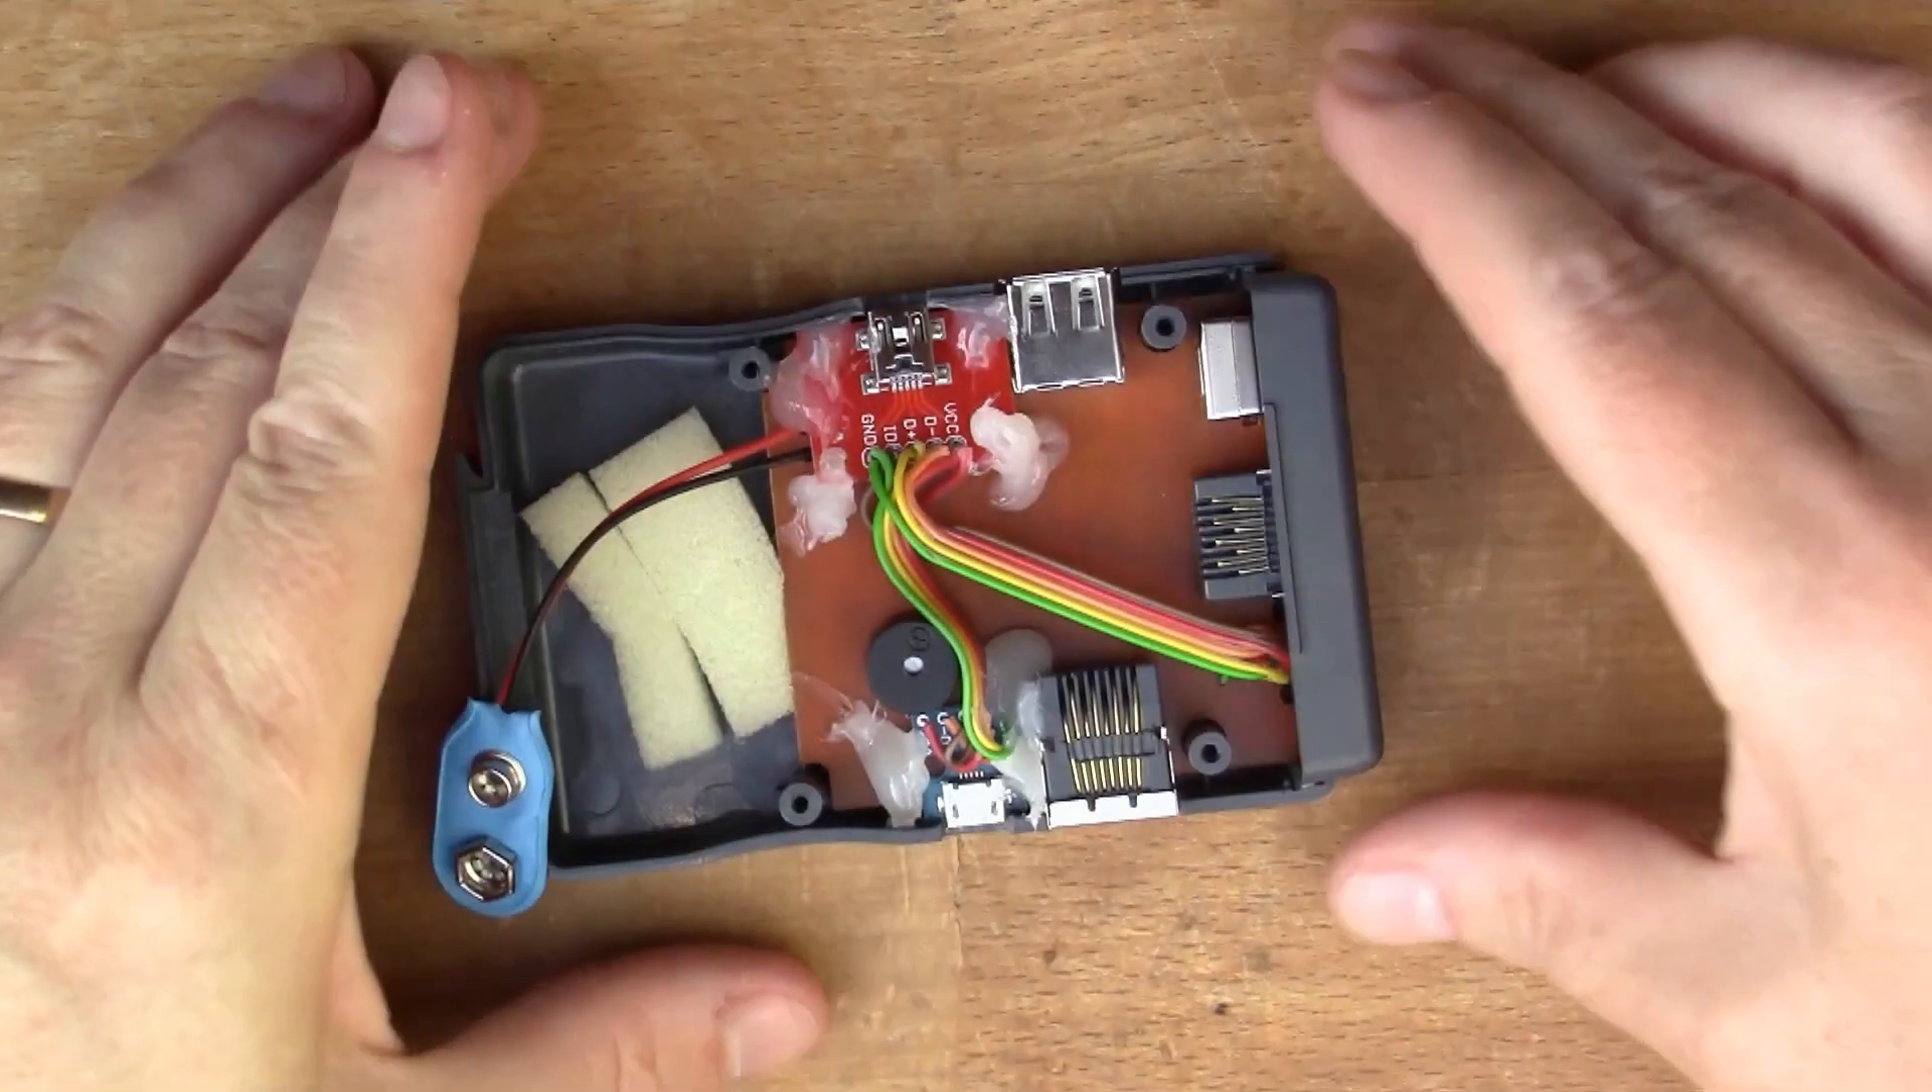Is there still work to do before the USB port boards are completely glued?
No.